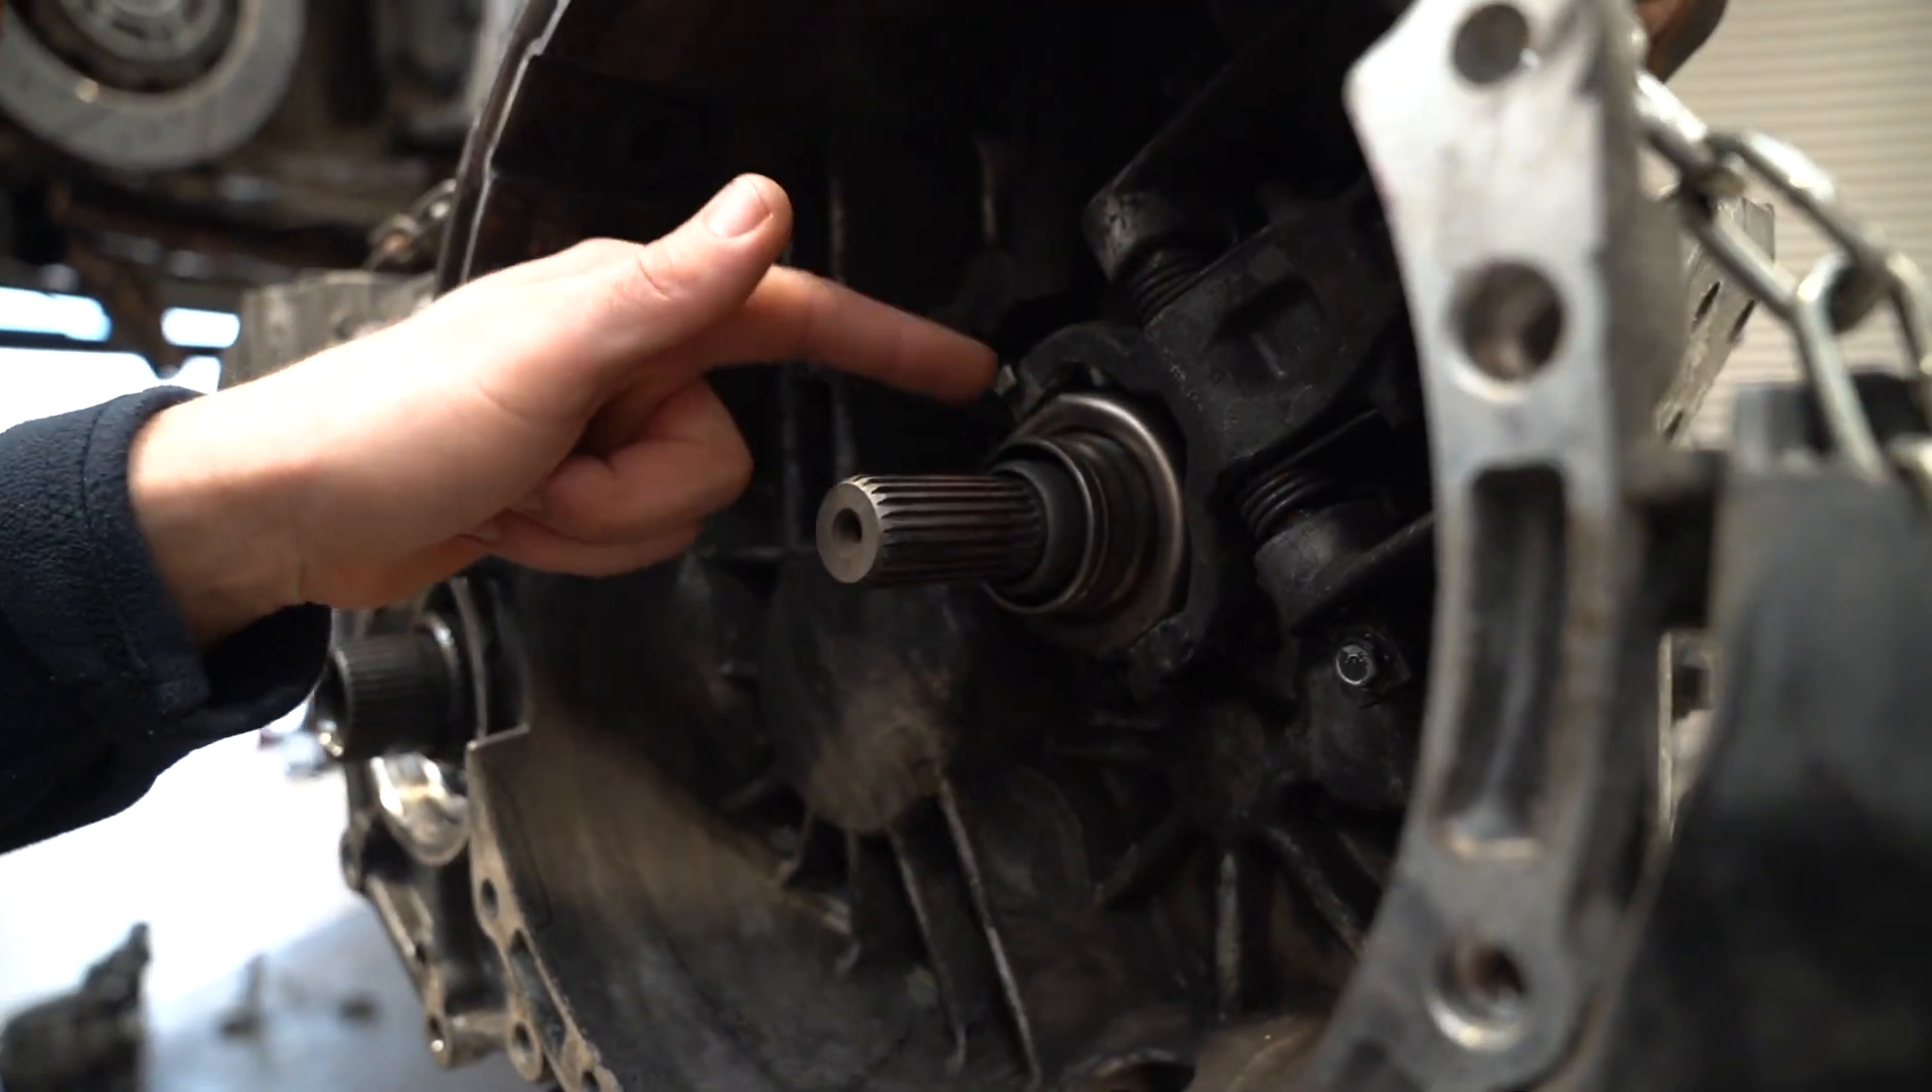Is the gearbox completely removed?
Yes.